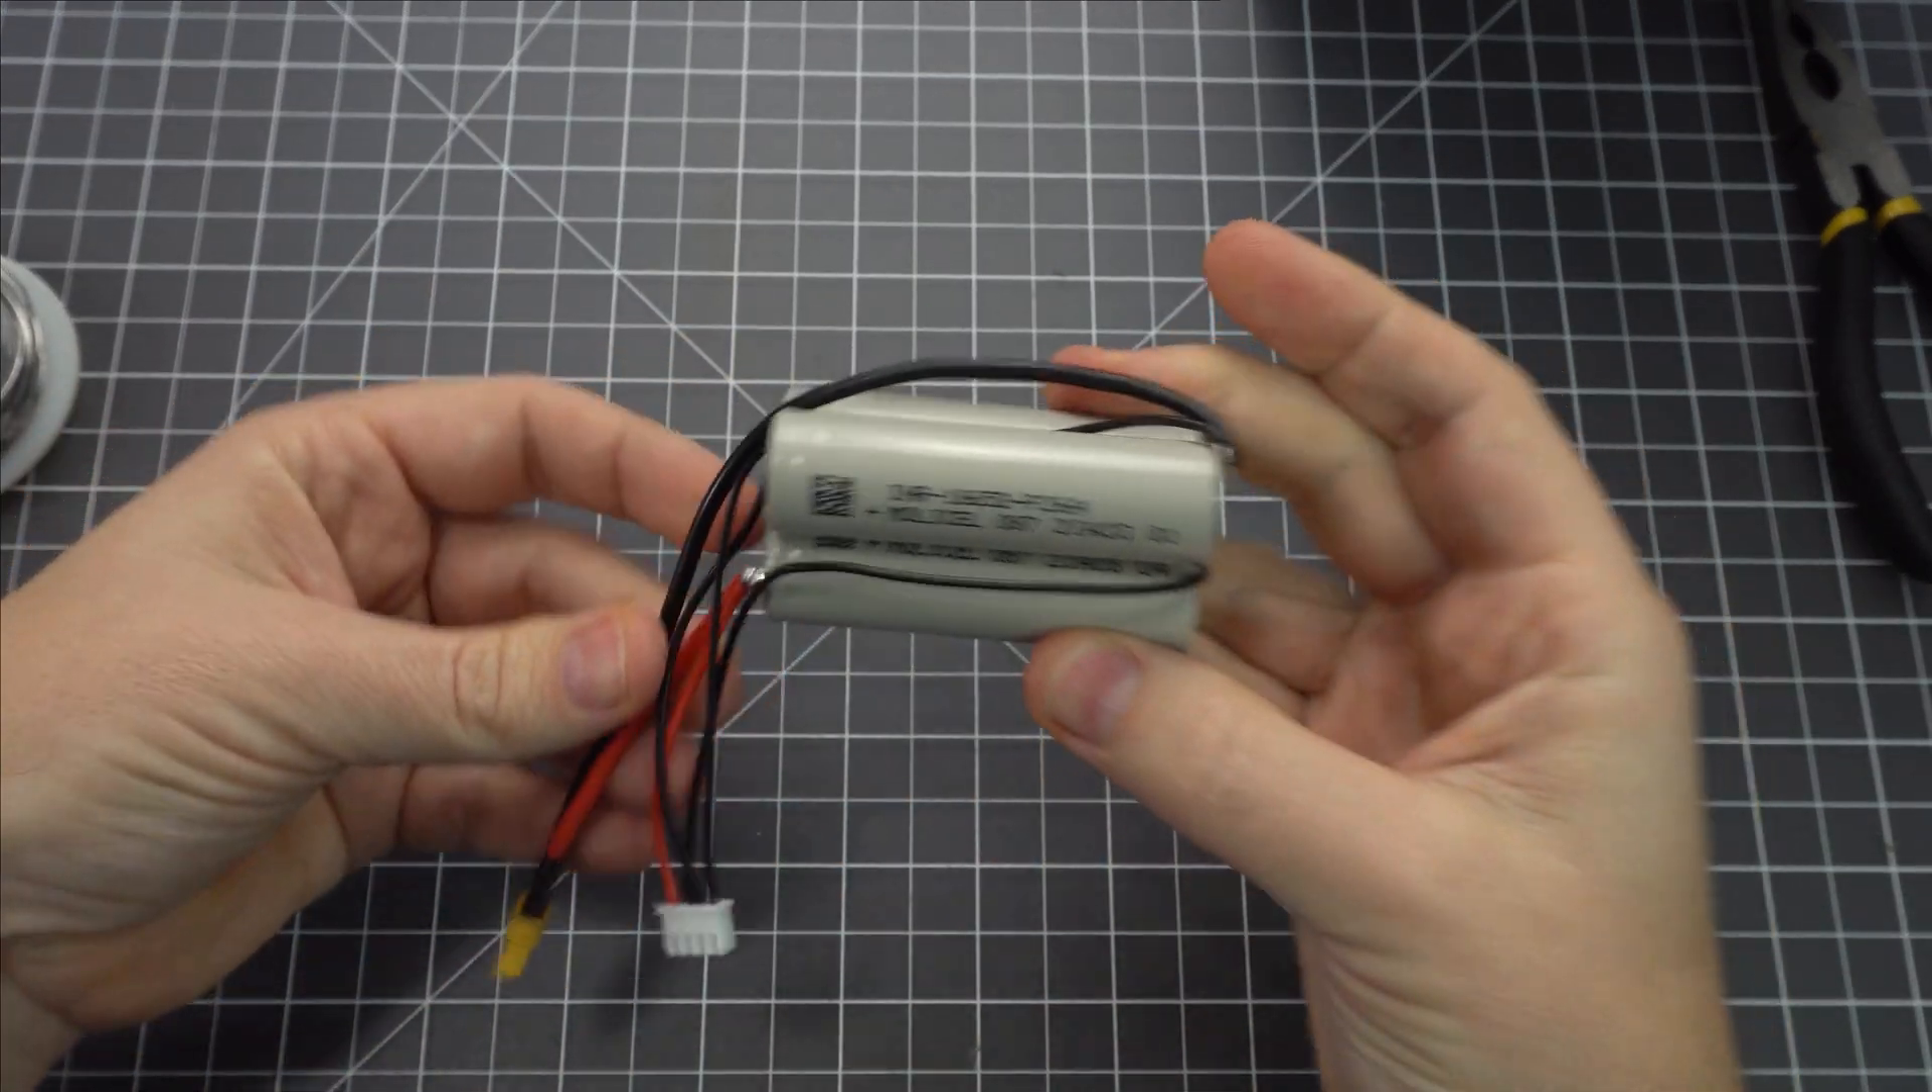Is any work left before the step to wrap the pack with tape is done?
Yes.